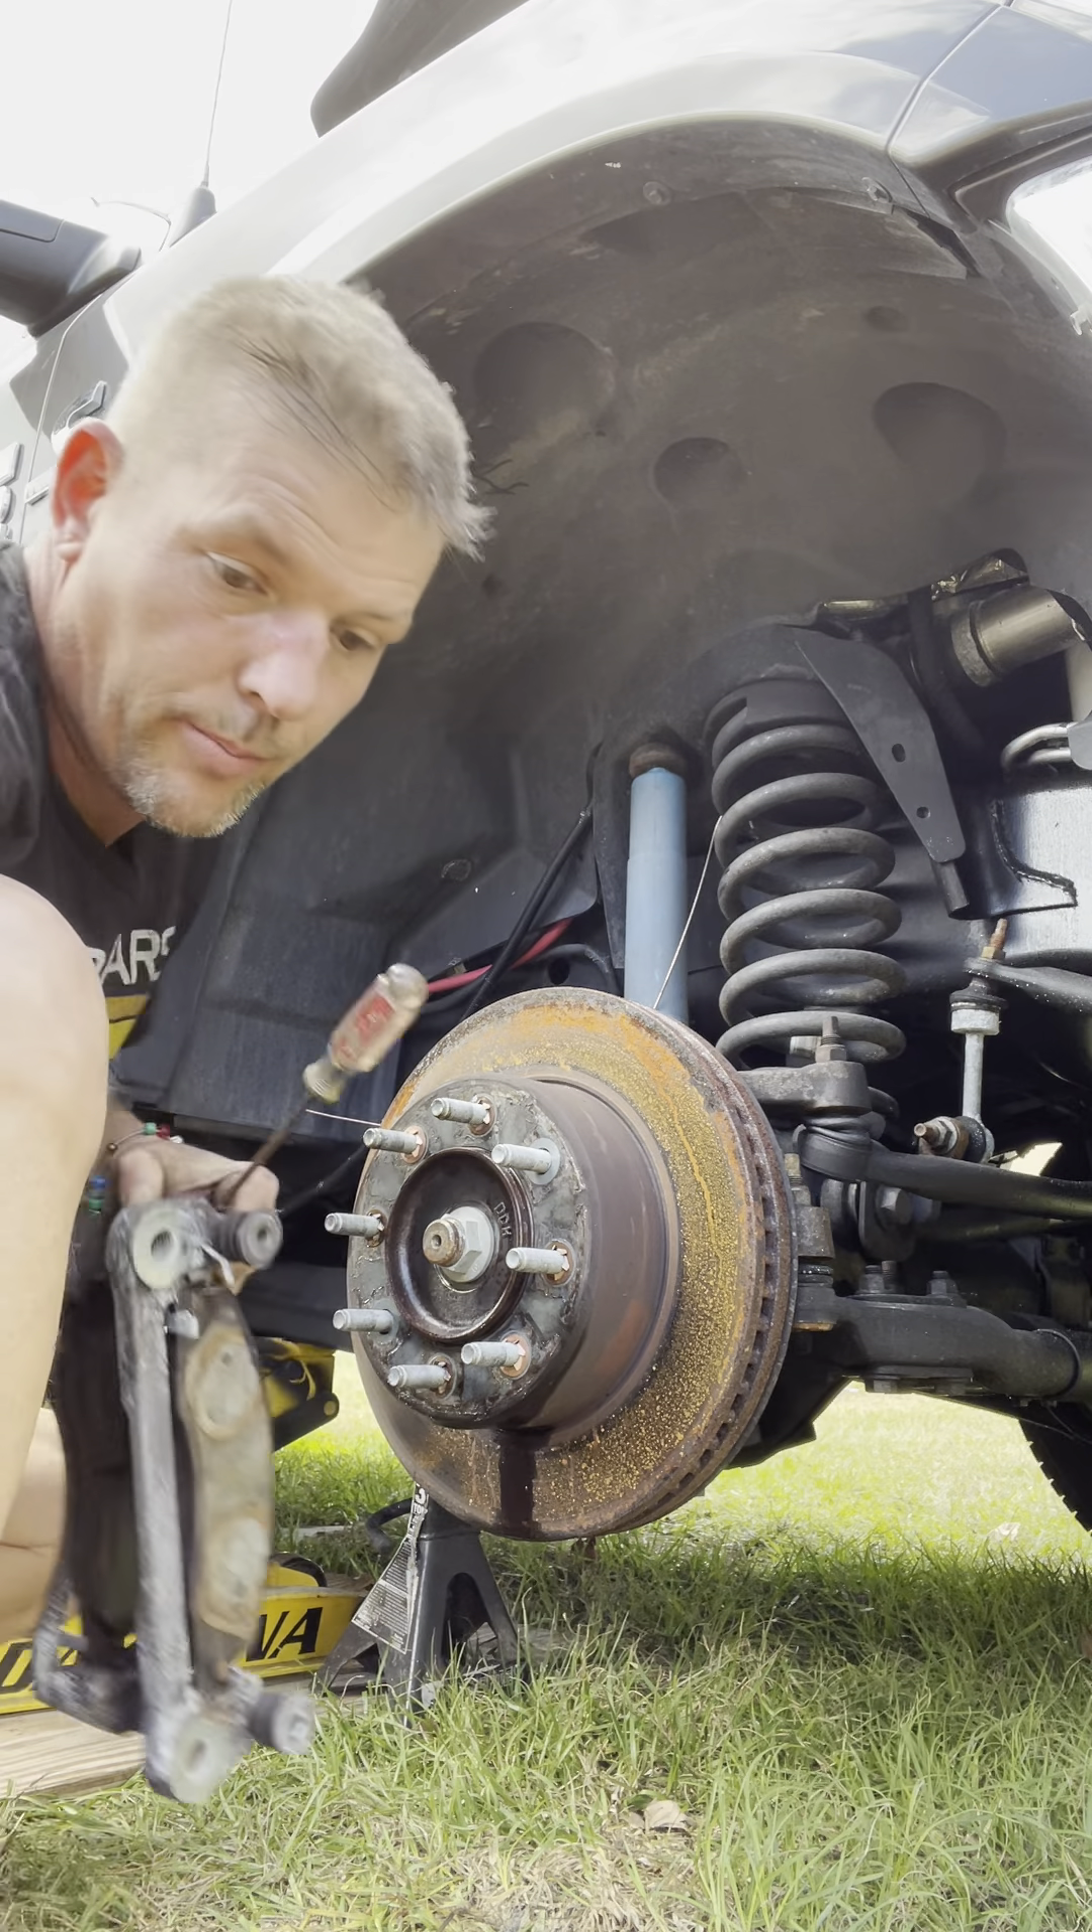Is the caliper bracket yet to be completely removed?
No.